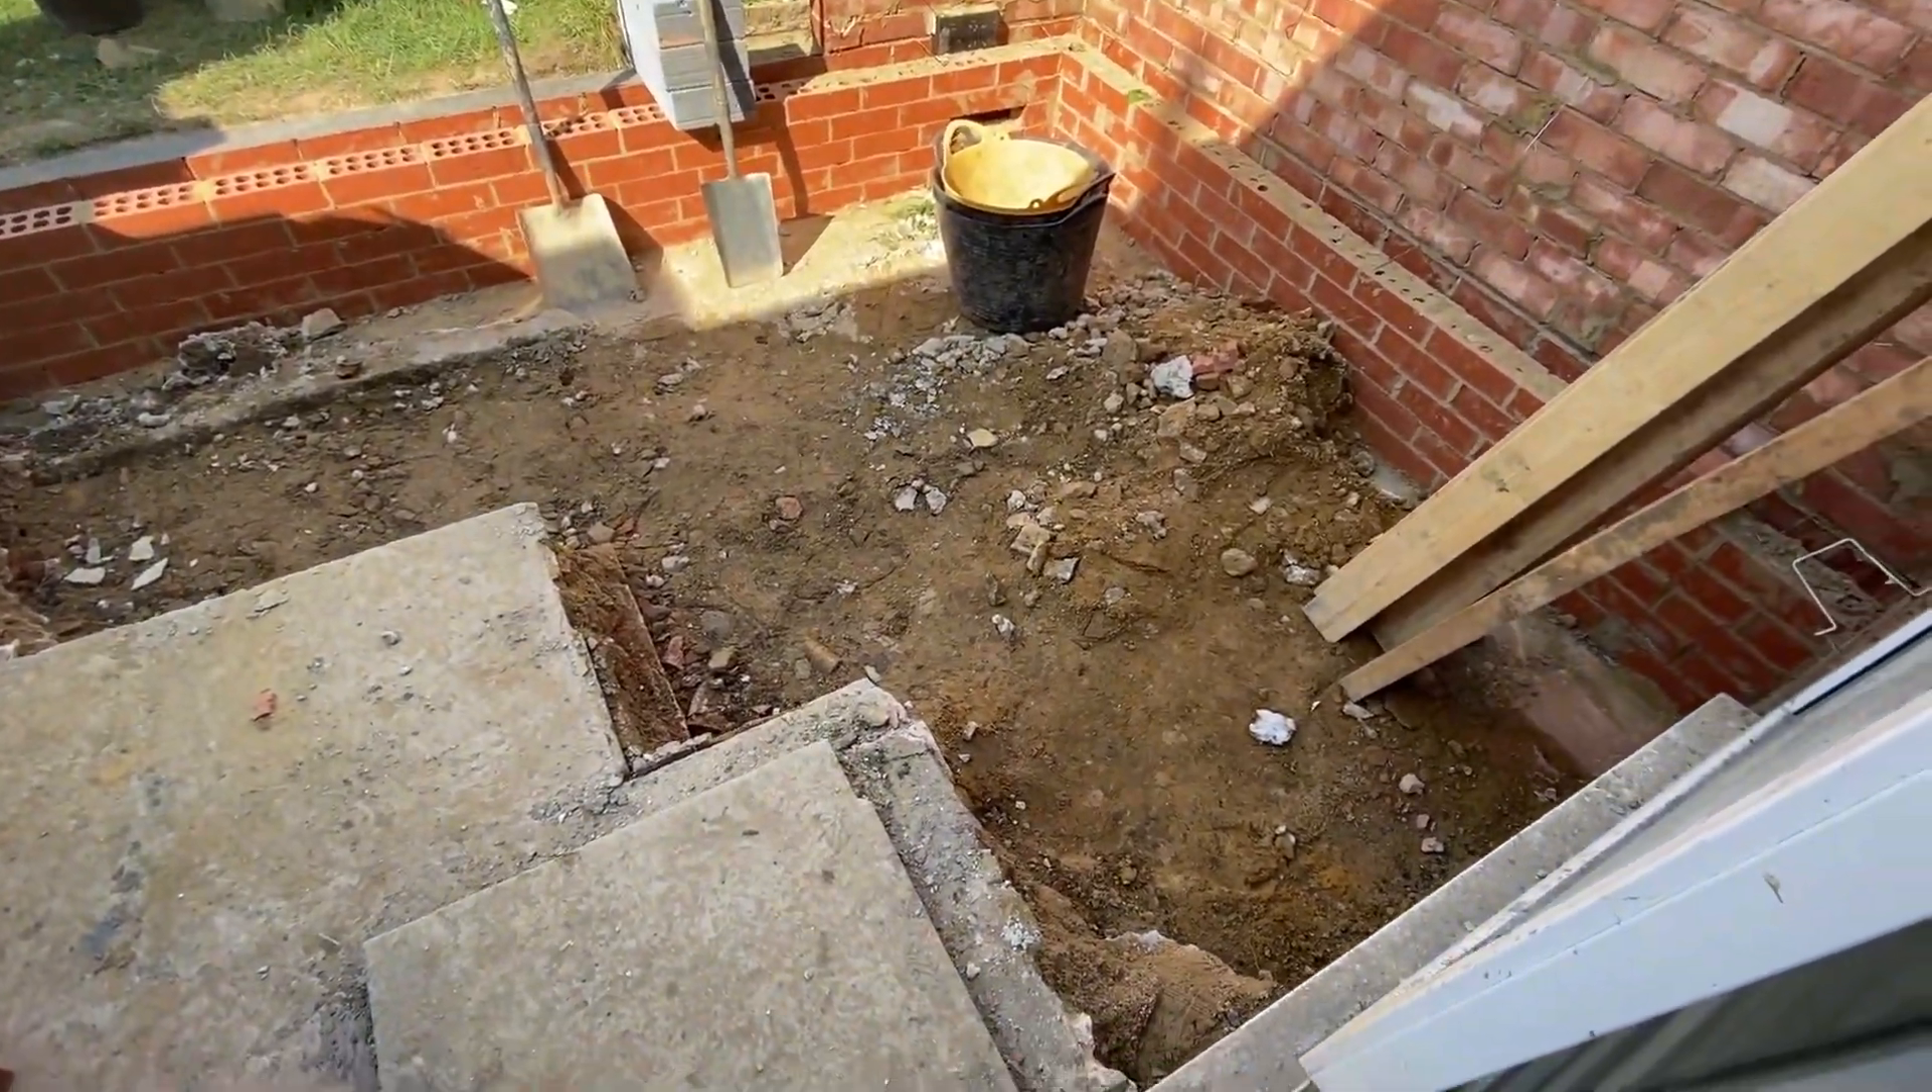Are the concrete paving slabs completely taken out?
No.